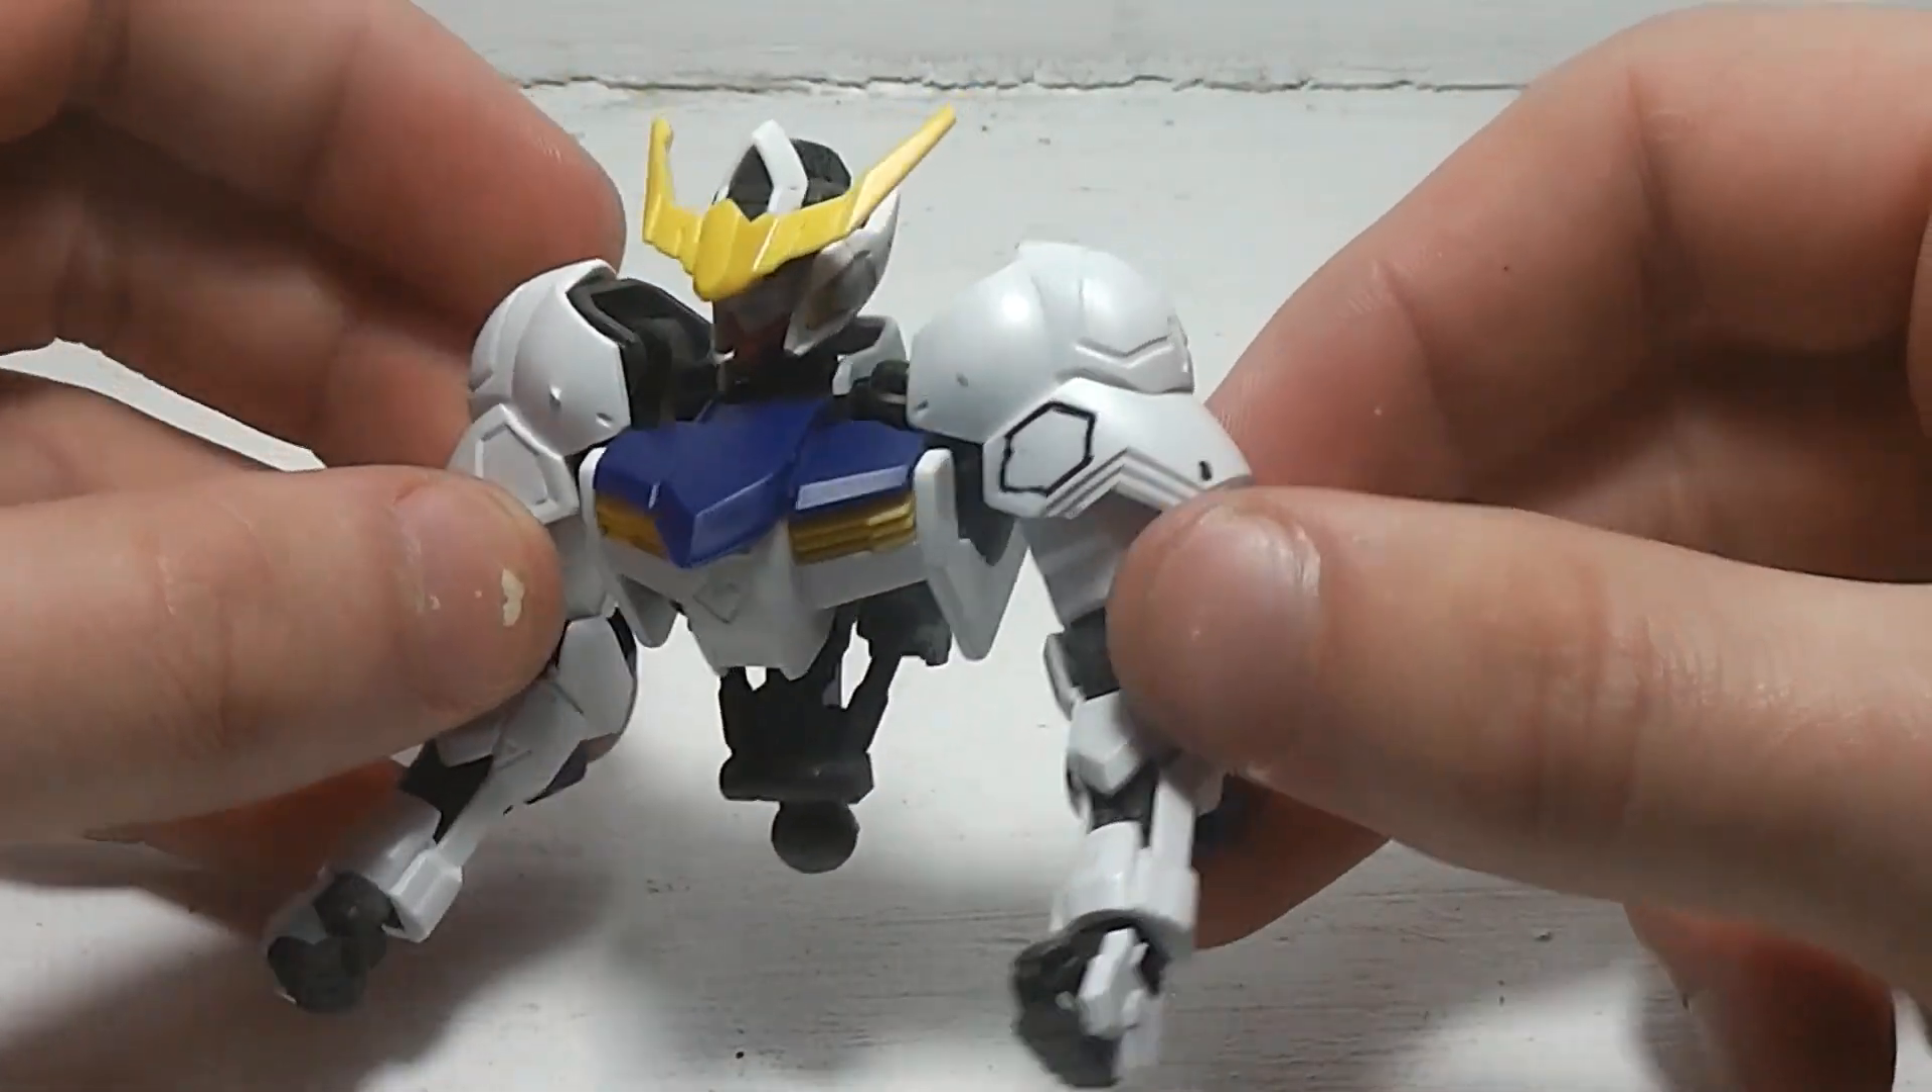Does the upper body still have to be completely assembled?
No.